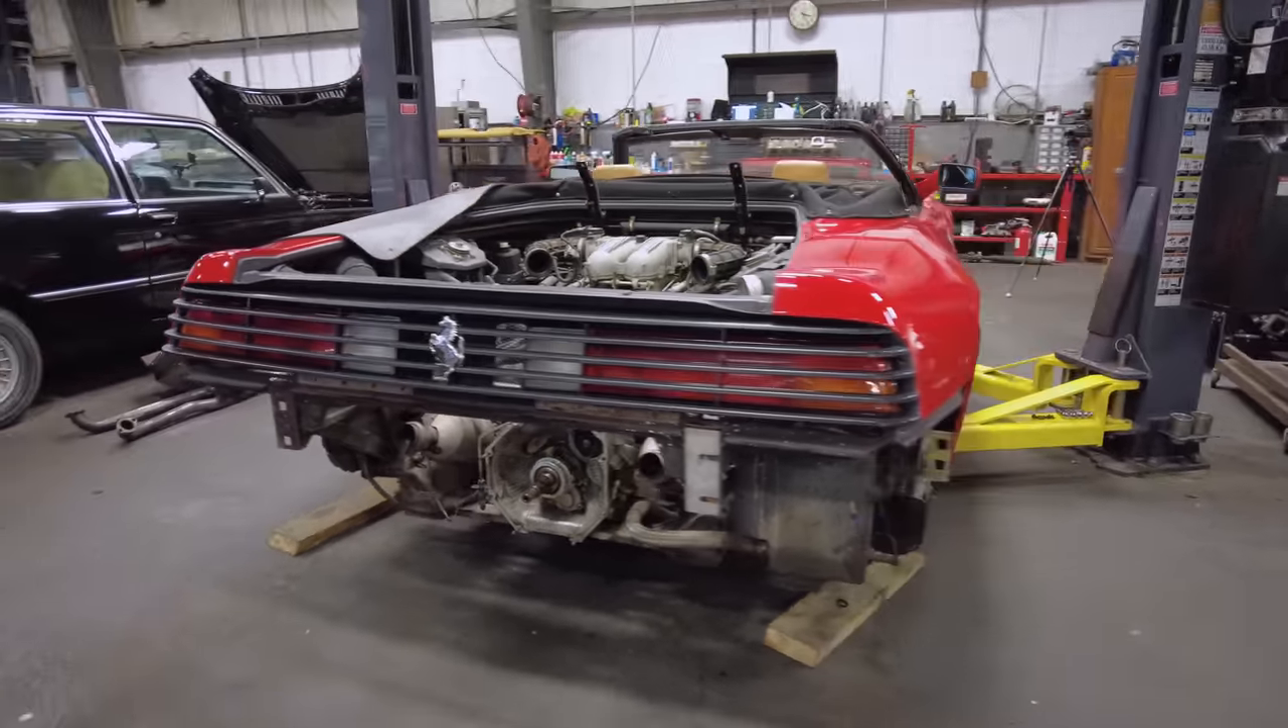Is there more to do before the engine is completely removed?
Yes.